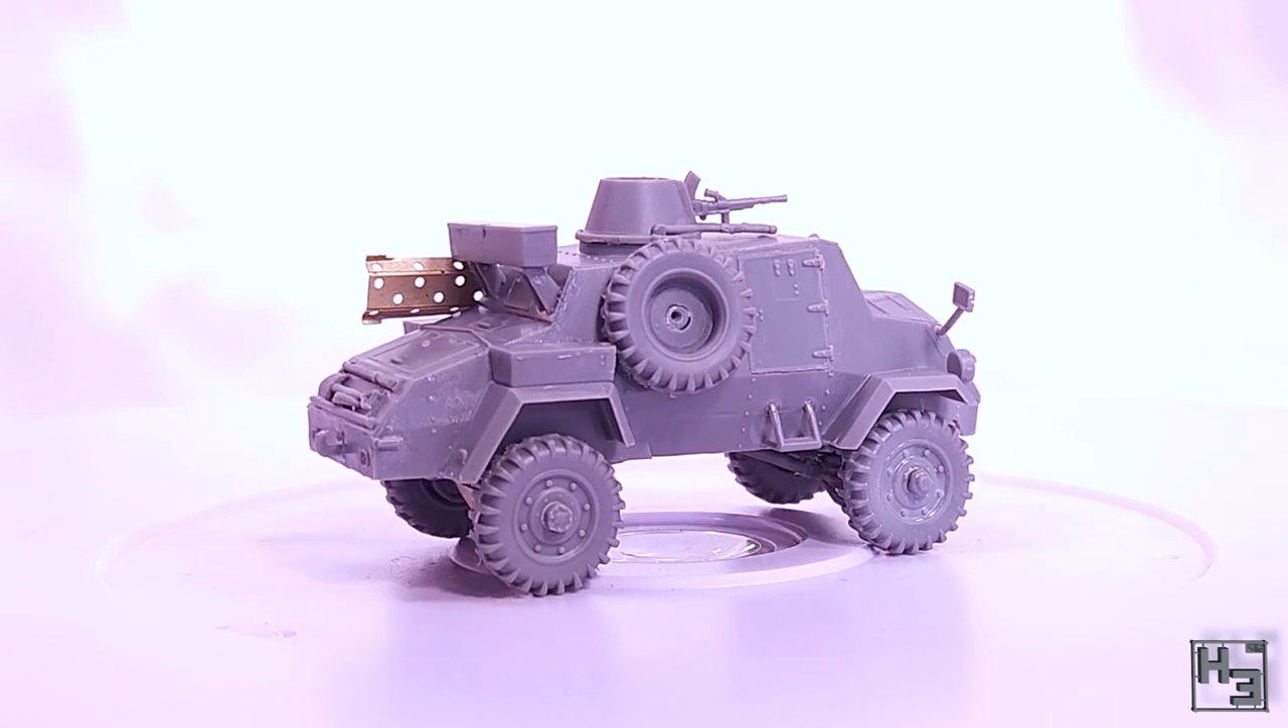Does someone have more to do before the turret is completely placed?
No.